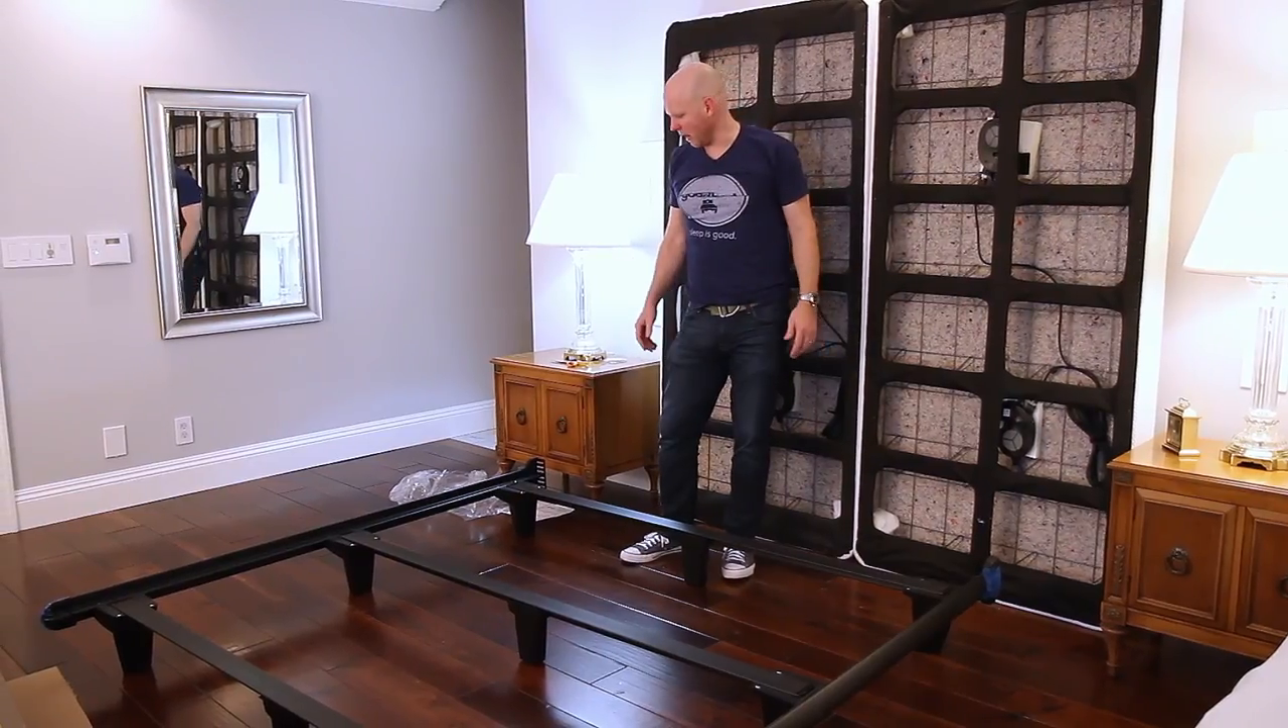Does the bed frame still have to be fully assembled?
No.